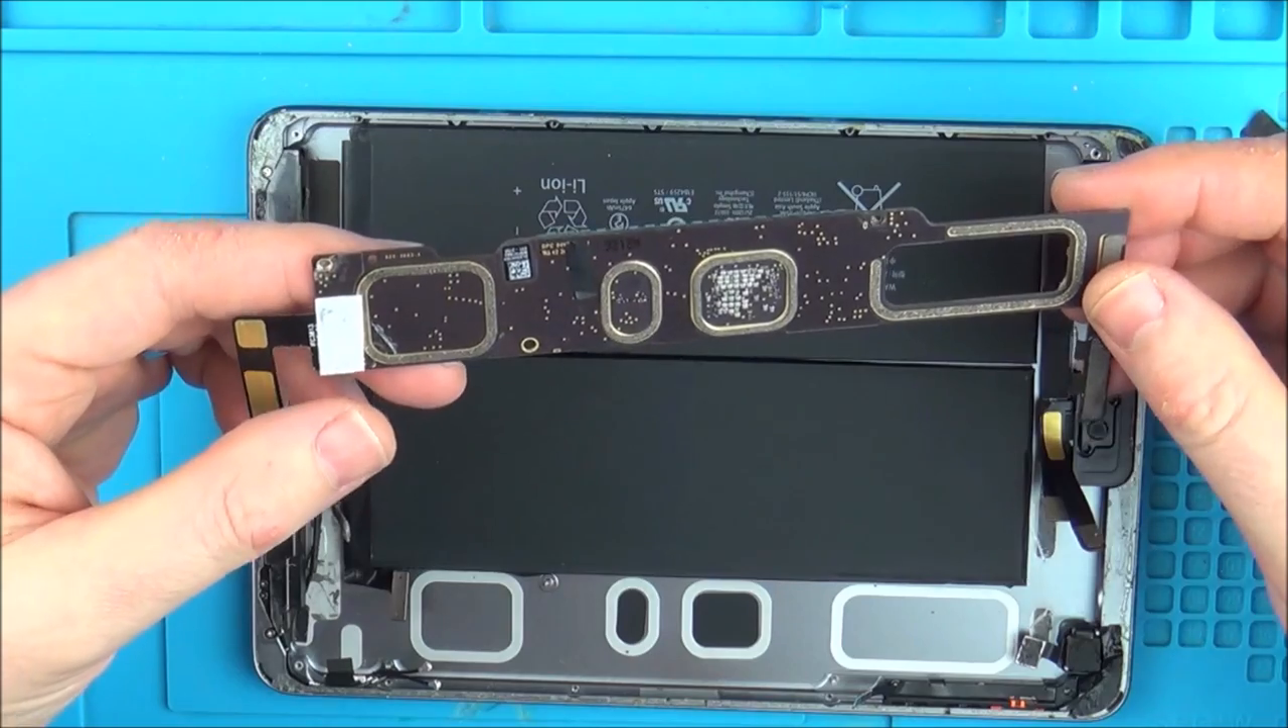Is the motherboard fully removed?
Yes.